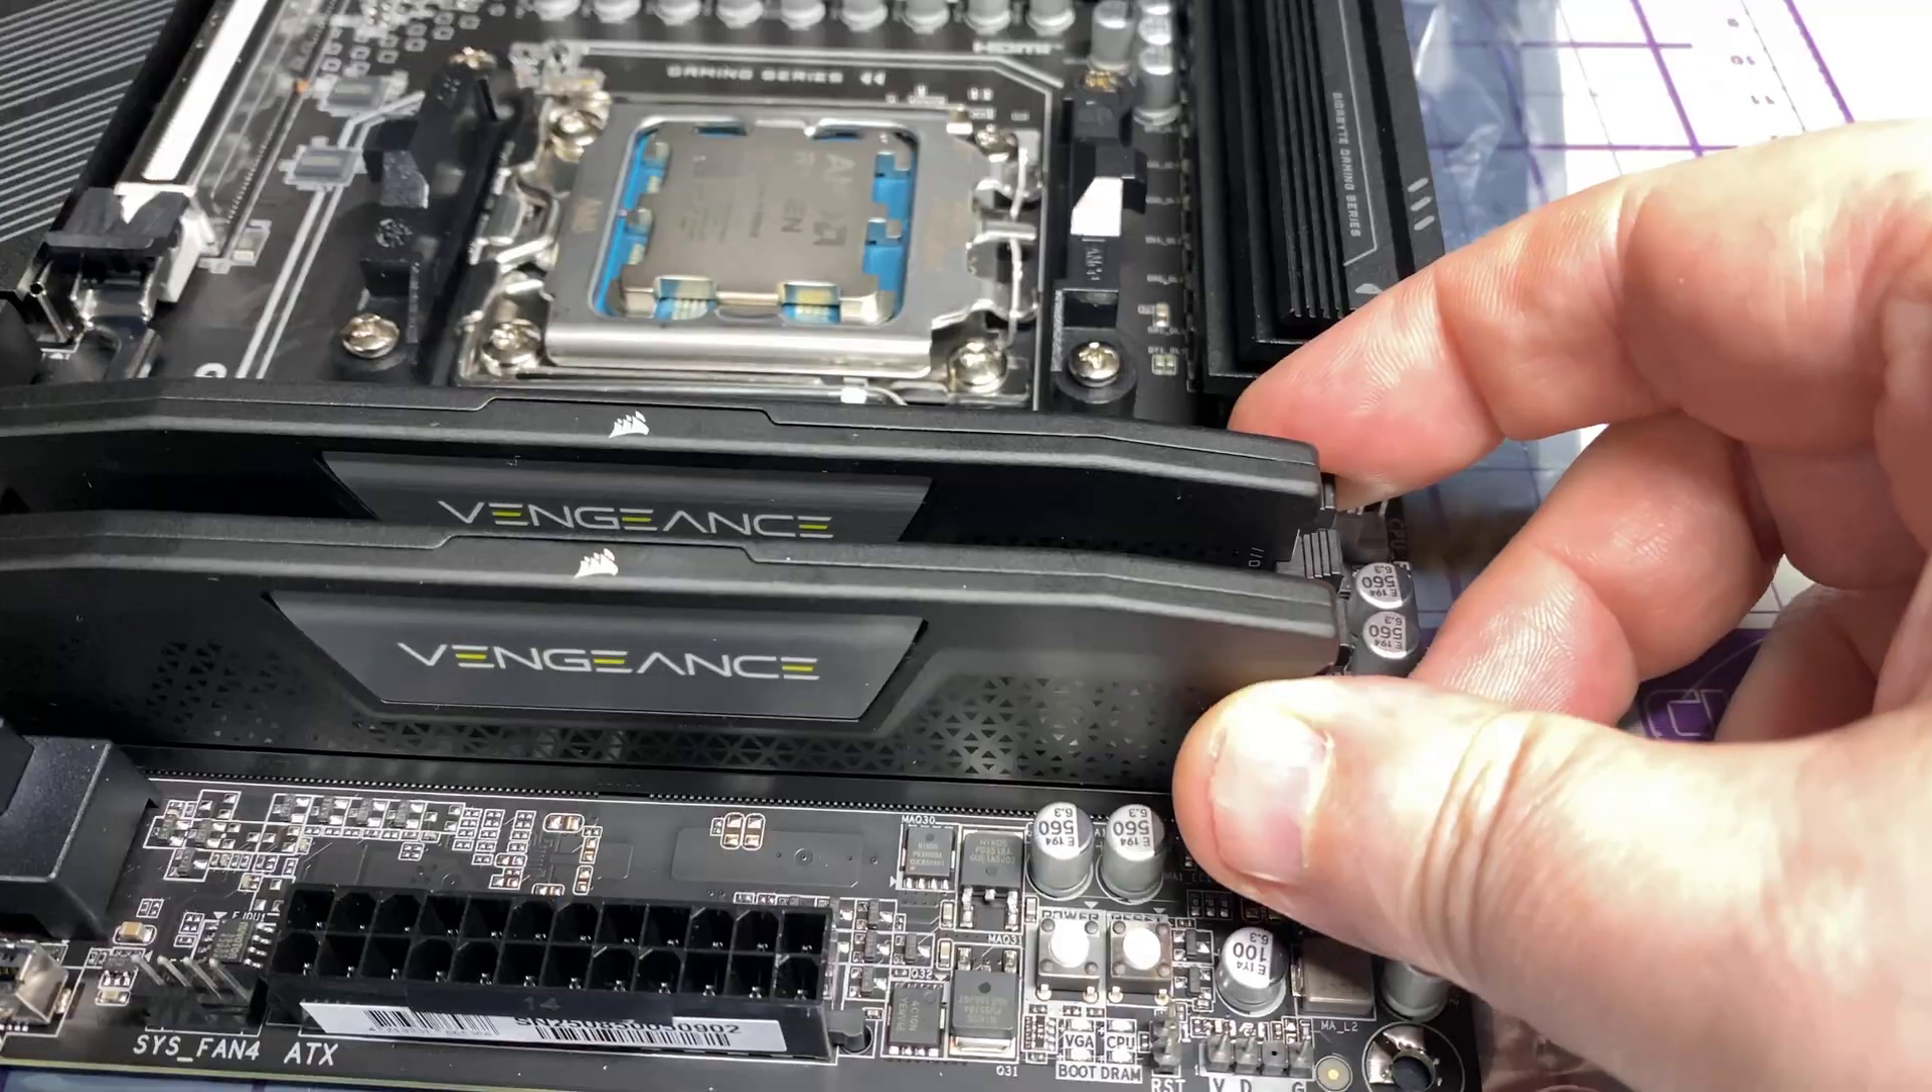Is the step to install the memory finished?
Yes.